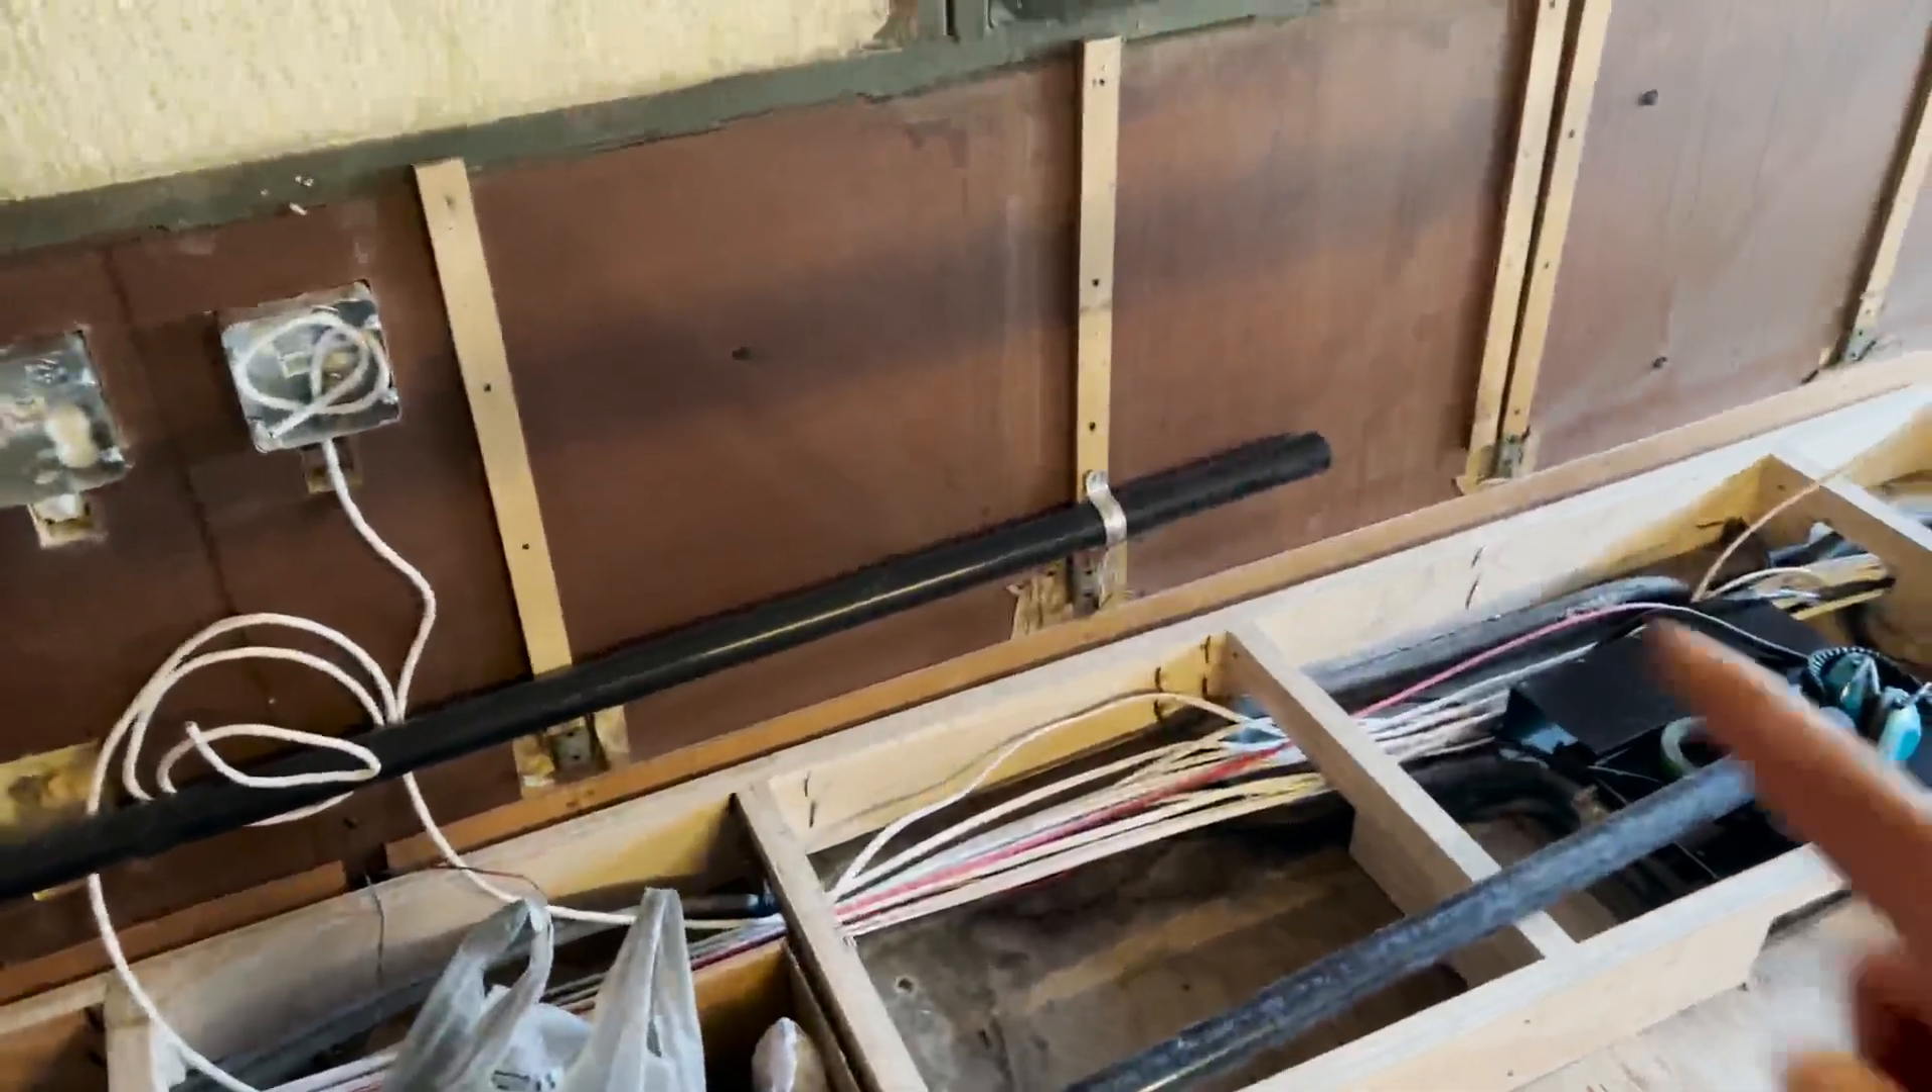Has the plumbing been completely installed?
No.